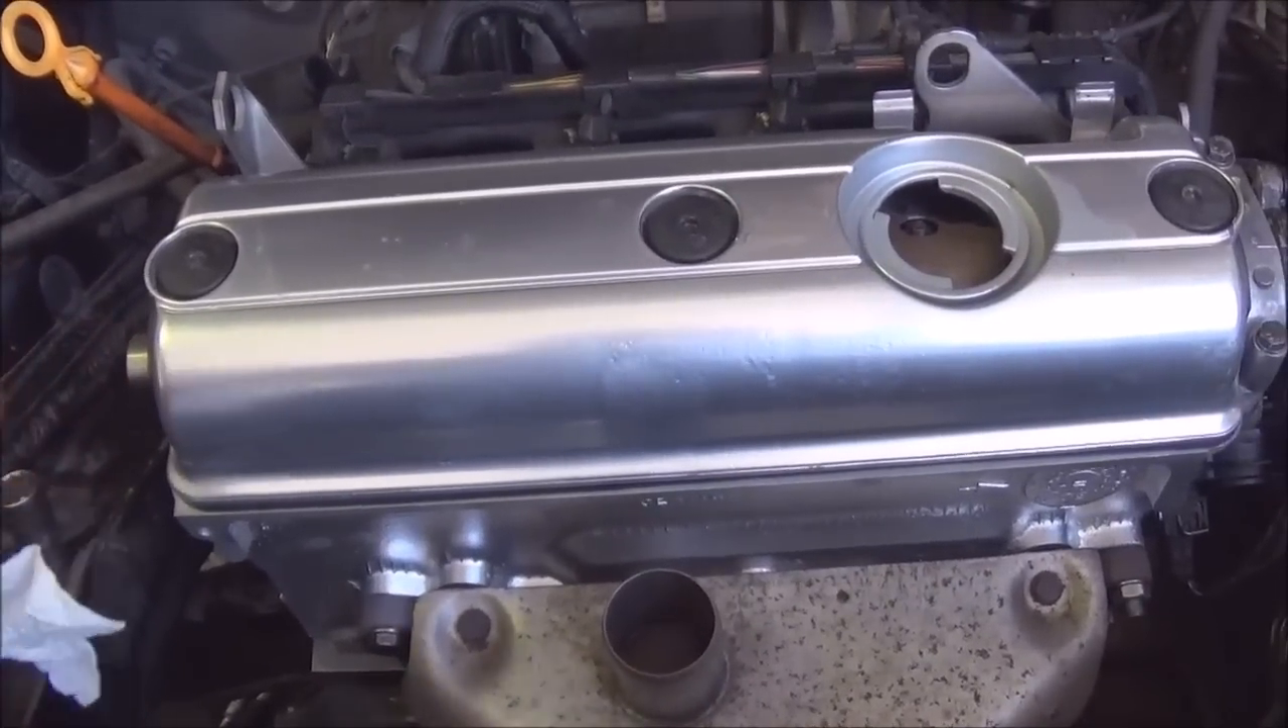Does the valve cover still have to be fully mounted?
No.